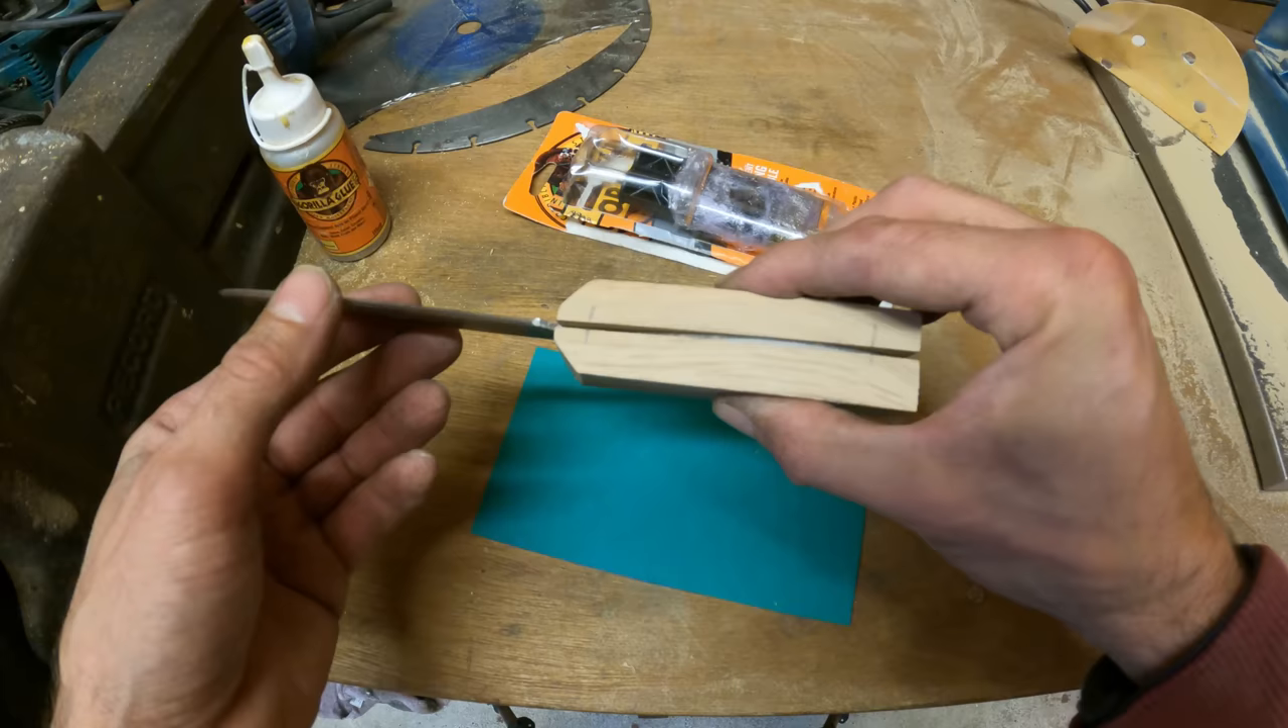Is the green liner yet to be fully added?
Yes.